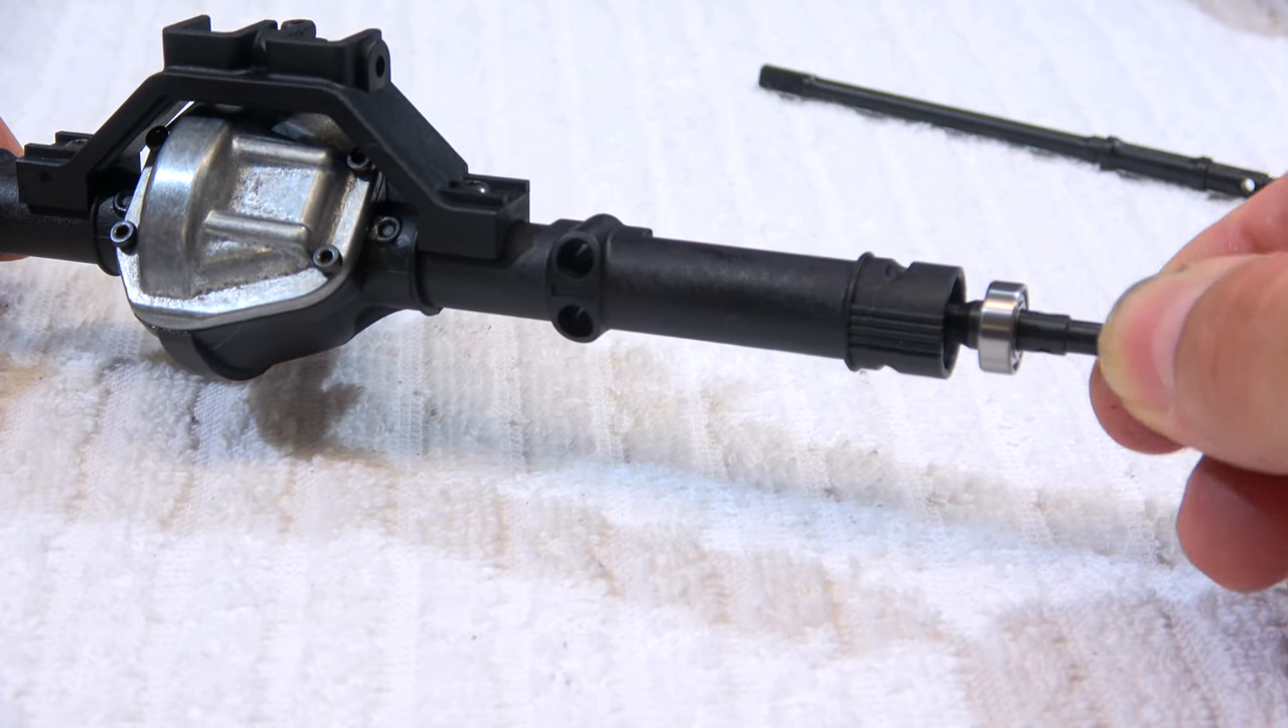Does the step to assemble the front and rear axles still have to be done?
Yes.